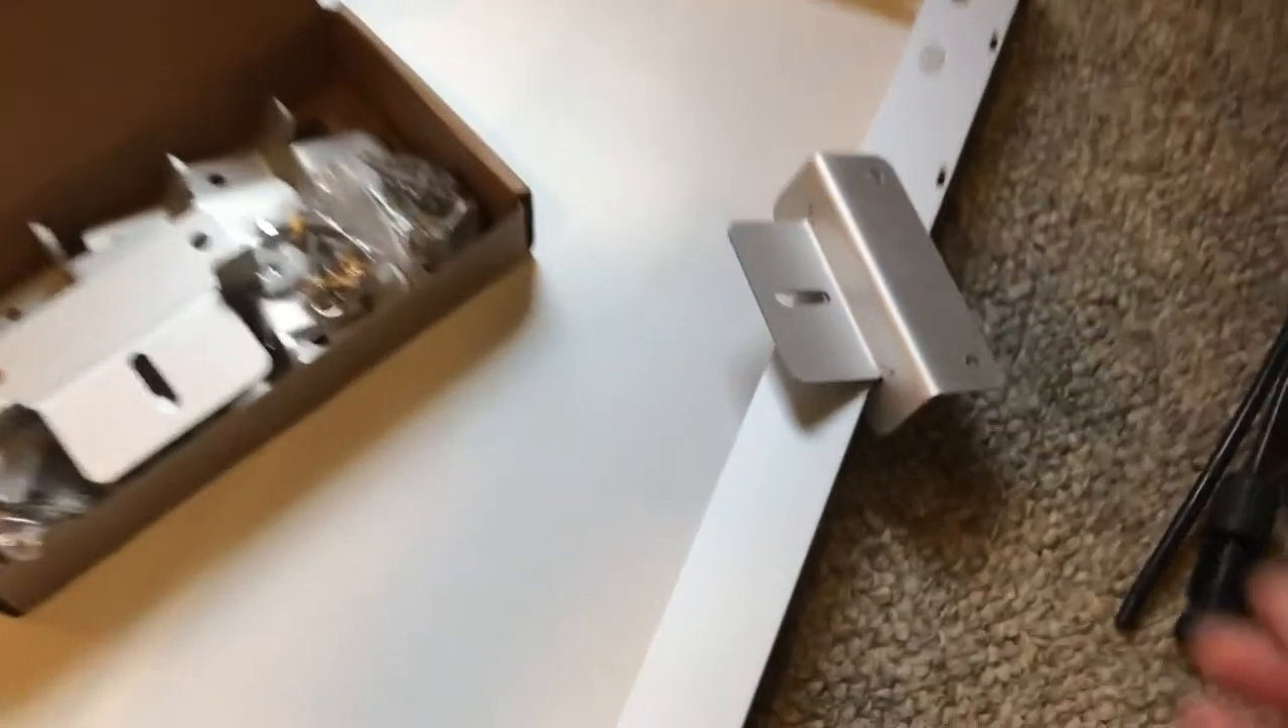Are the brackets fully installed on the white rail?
No.